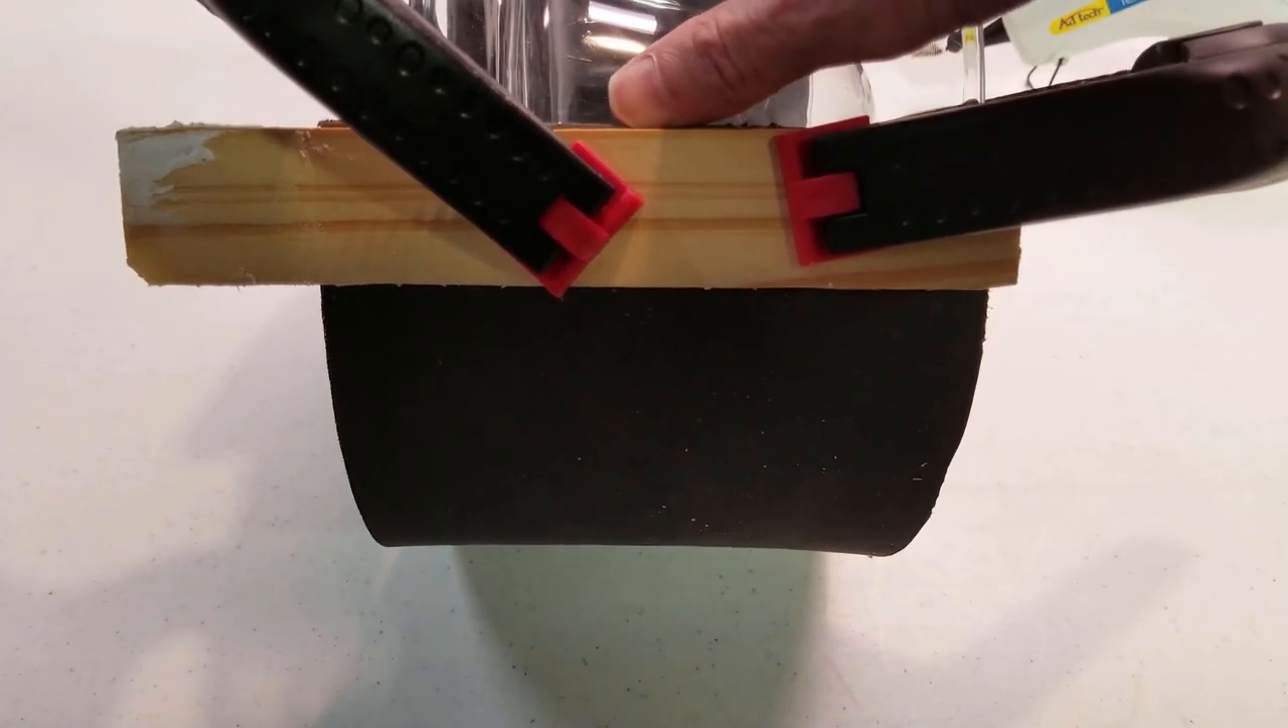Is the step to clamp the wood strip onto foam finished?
Yes.